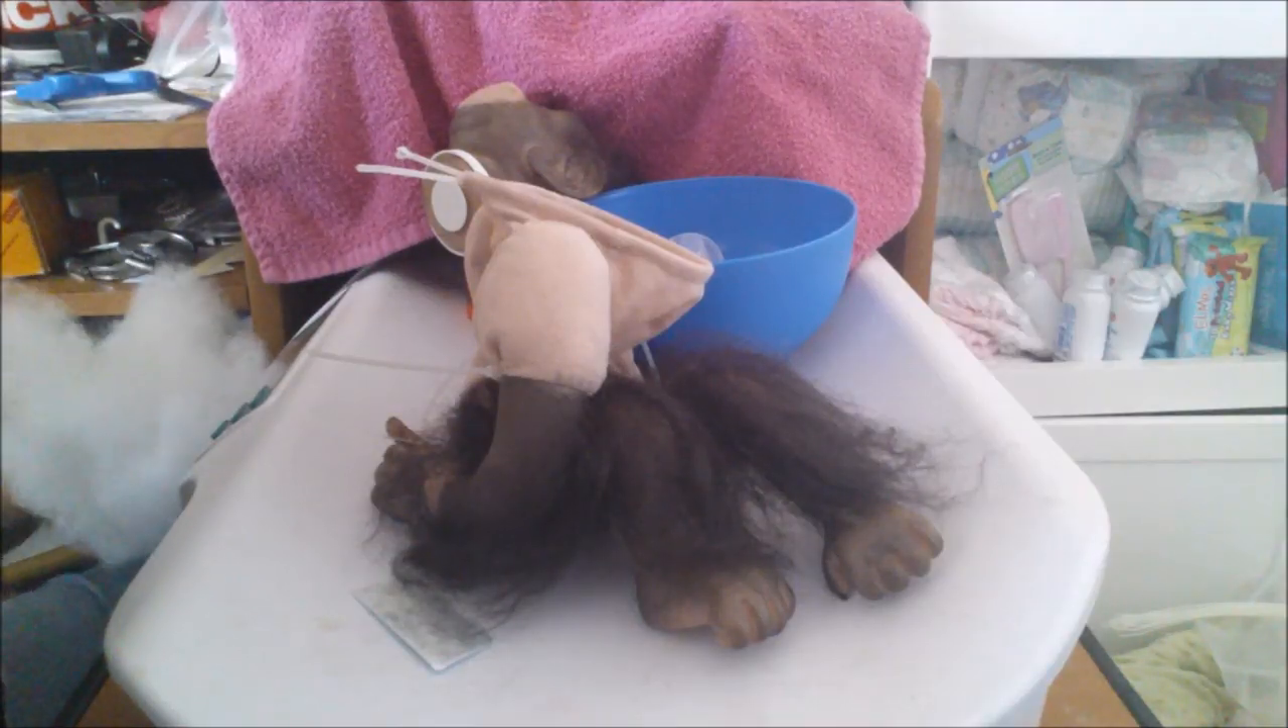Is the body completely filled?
No.